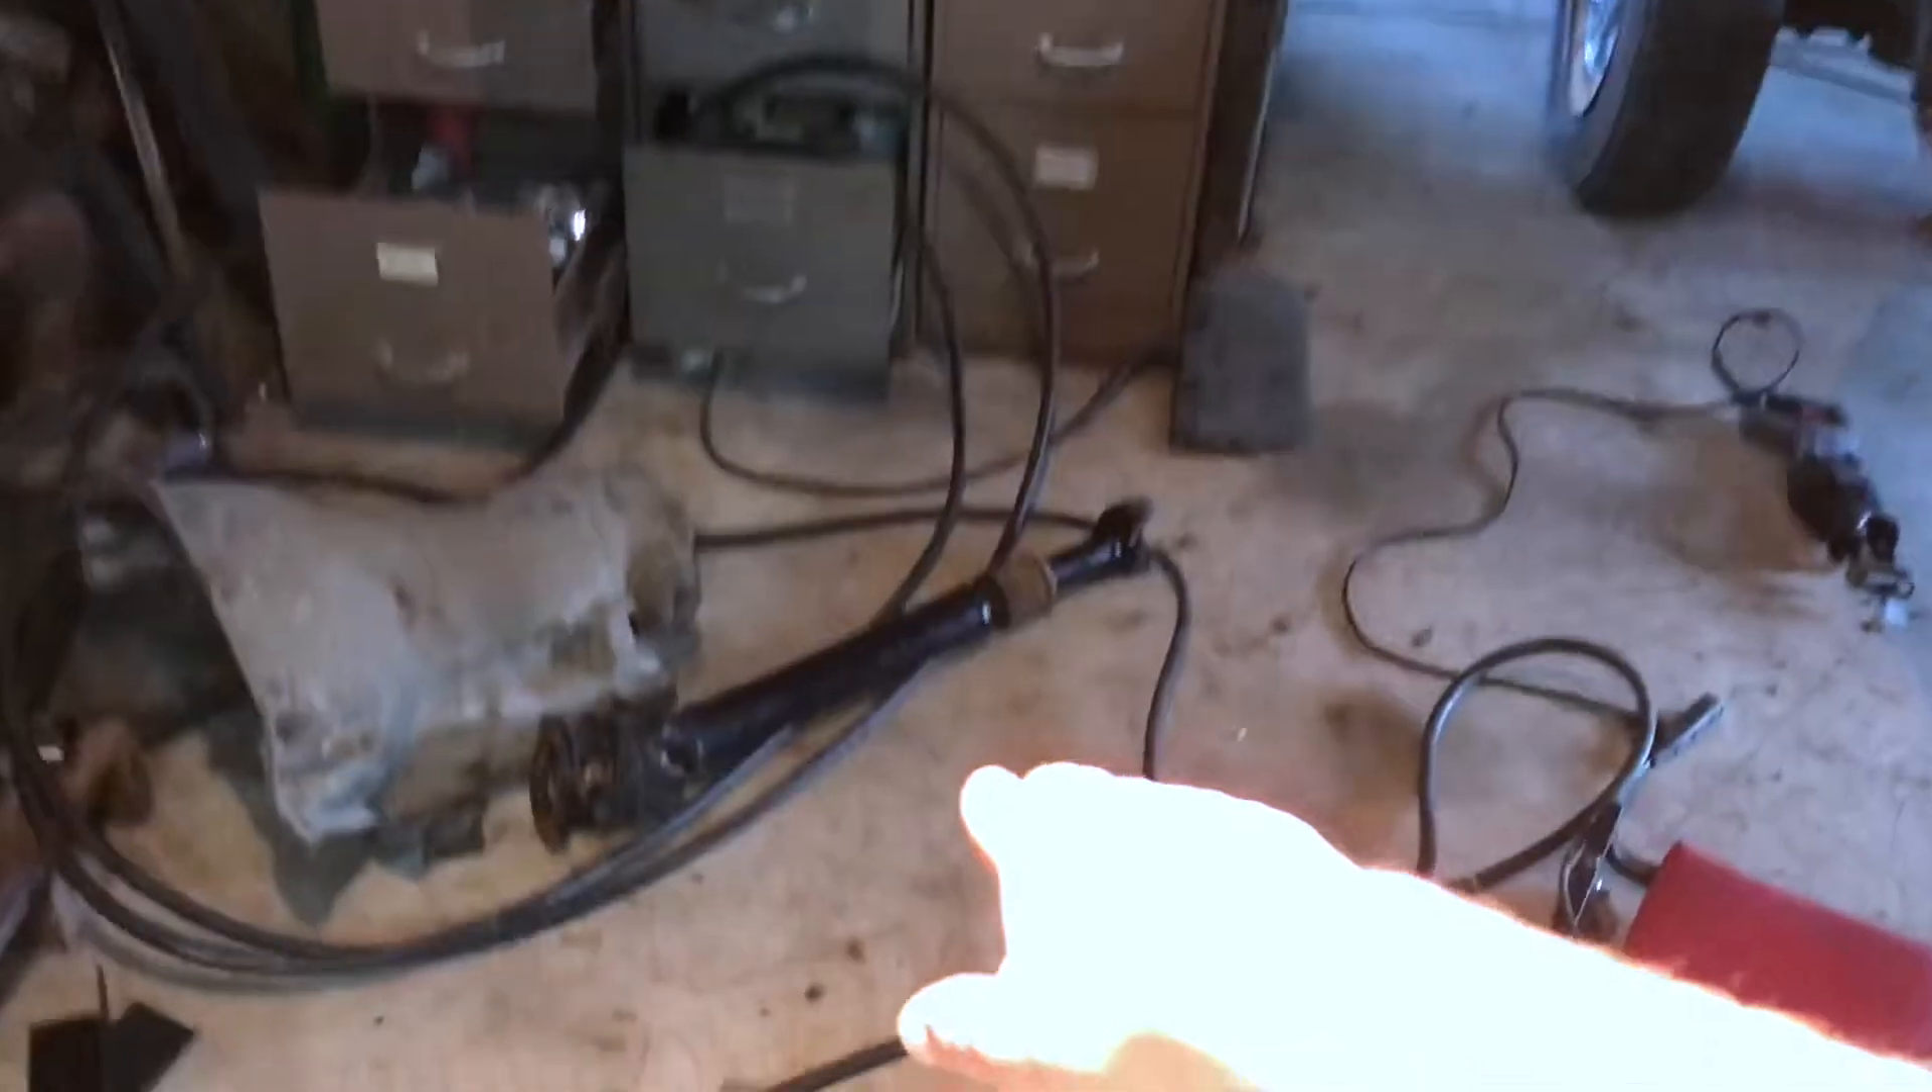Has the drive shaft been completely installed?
No.